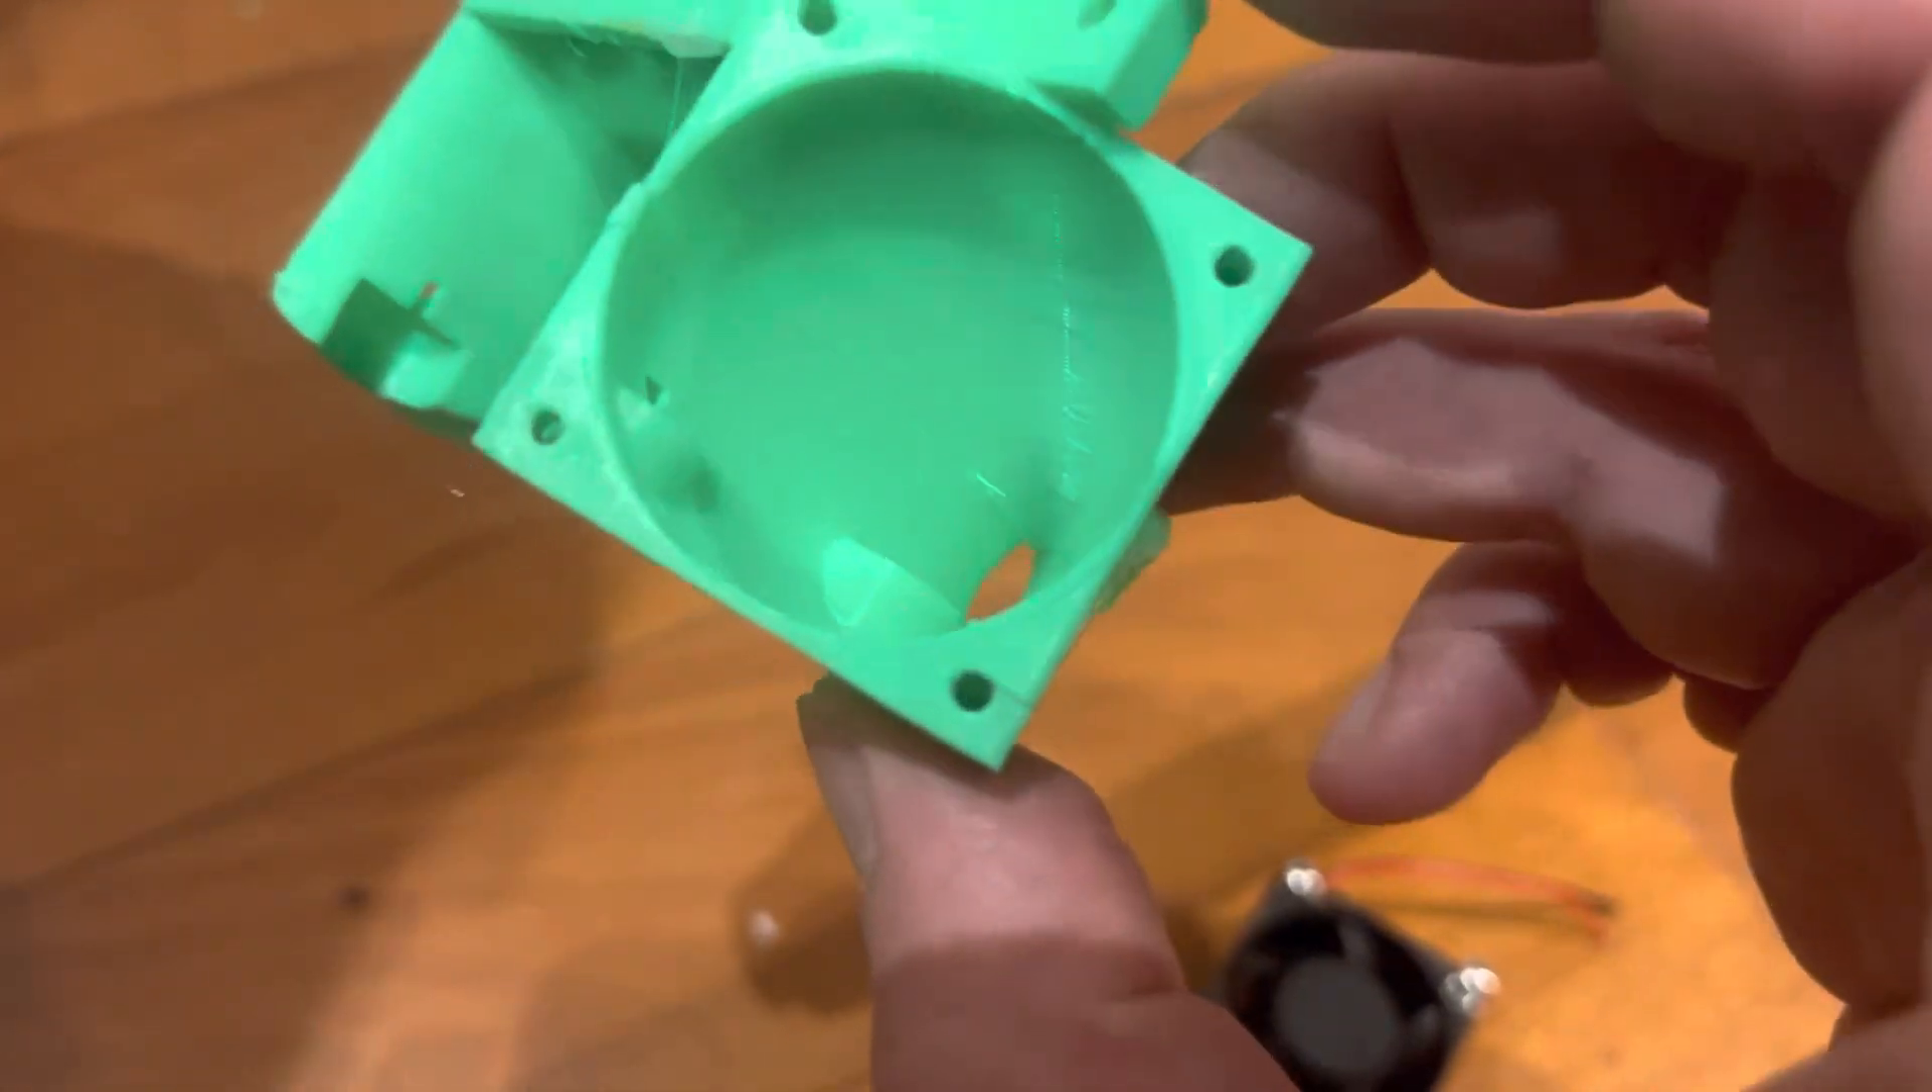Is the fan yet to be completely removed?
No.